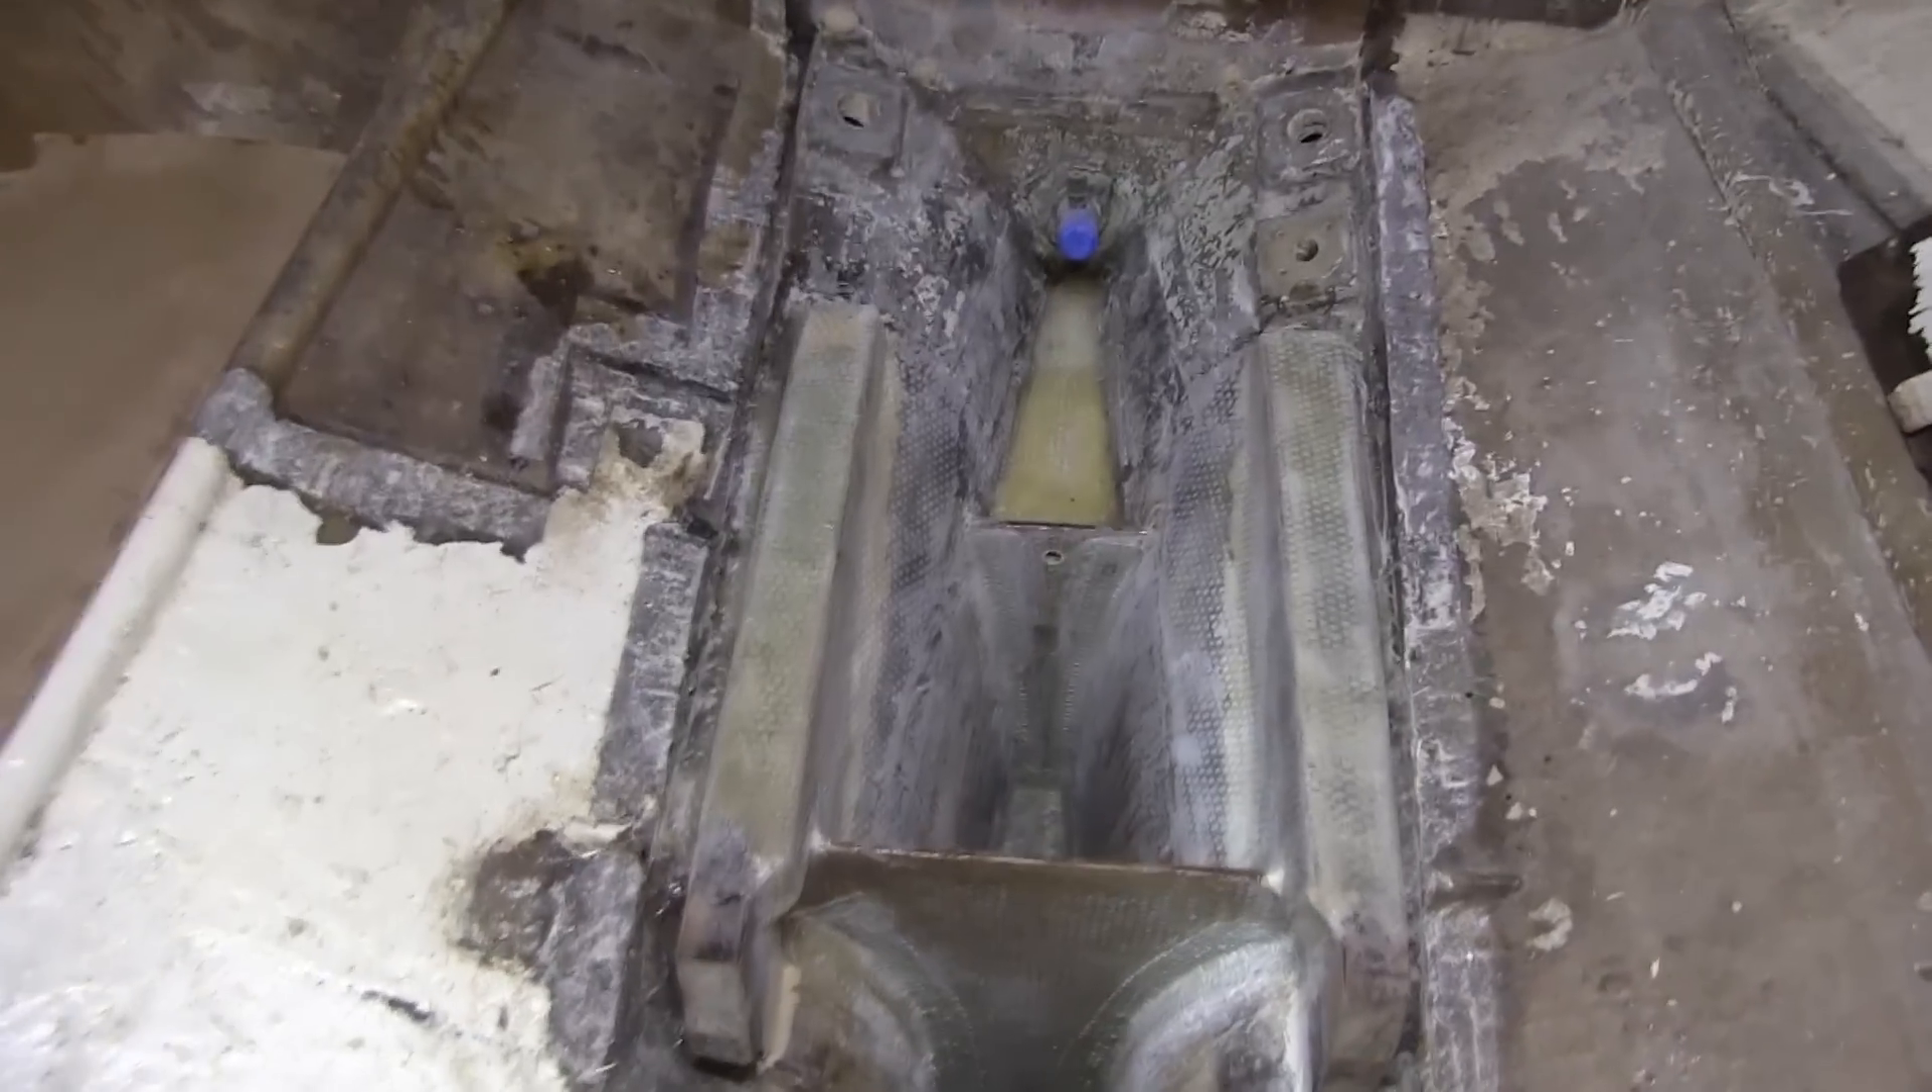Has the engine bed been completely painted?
No.